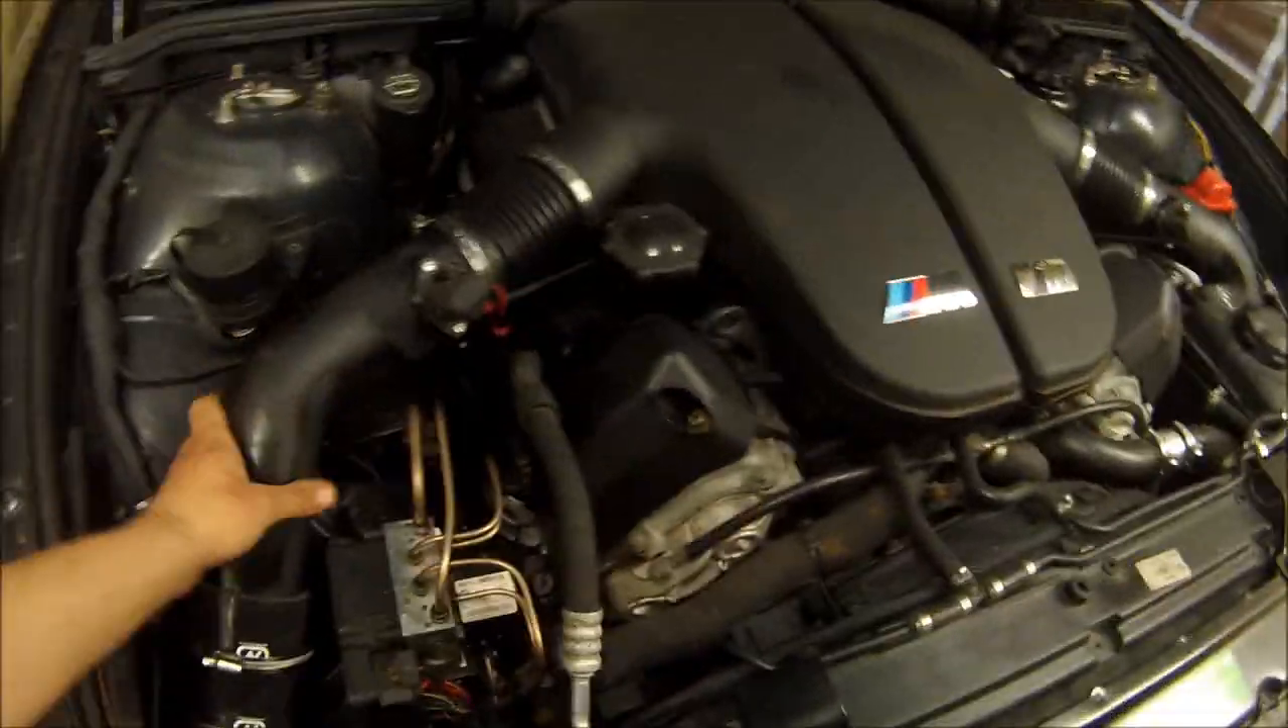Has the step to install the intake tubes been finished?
Yes.